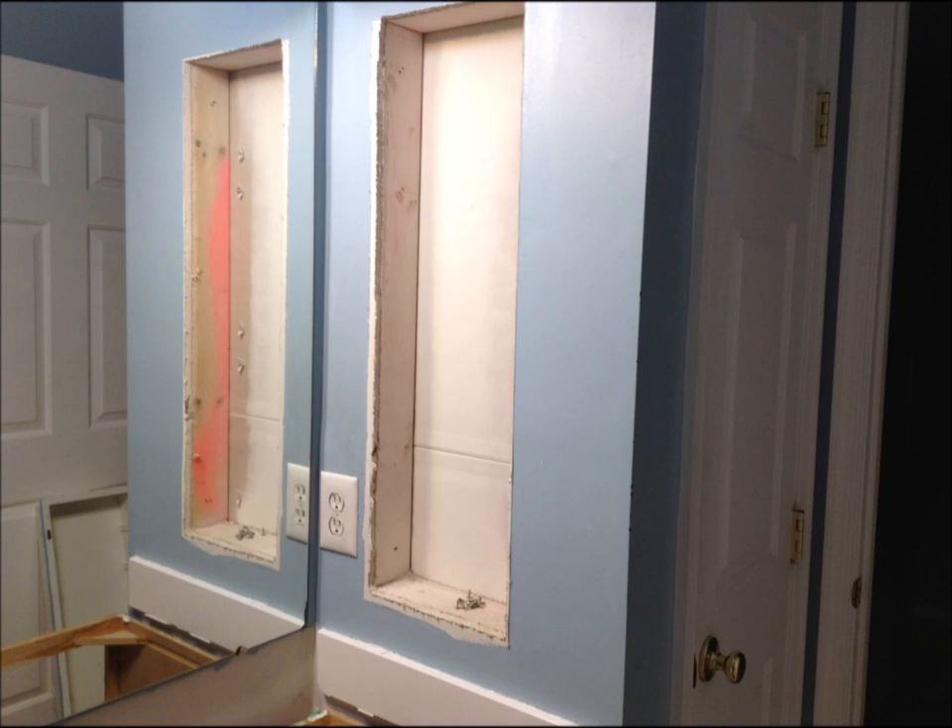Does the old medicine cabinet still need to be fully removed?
No.